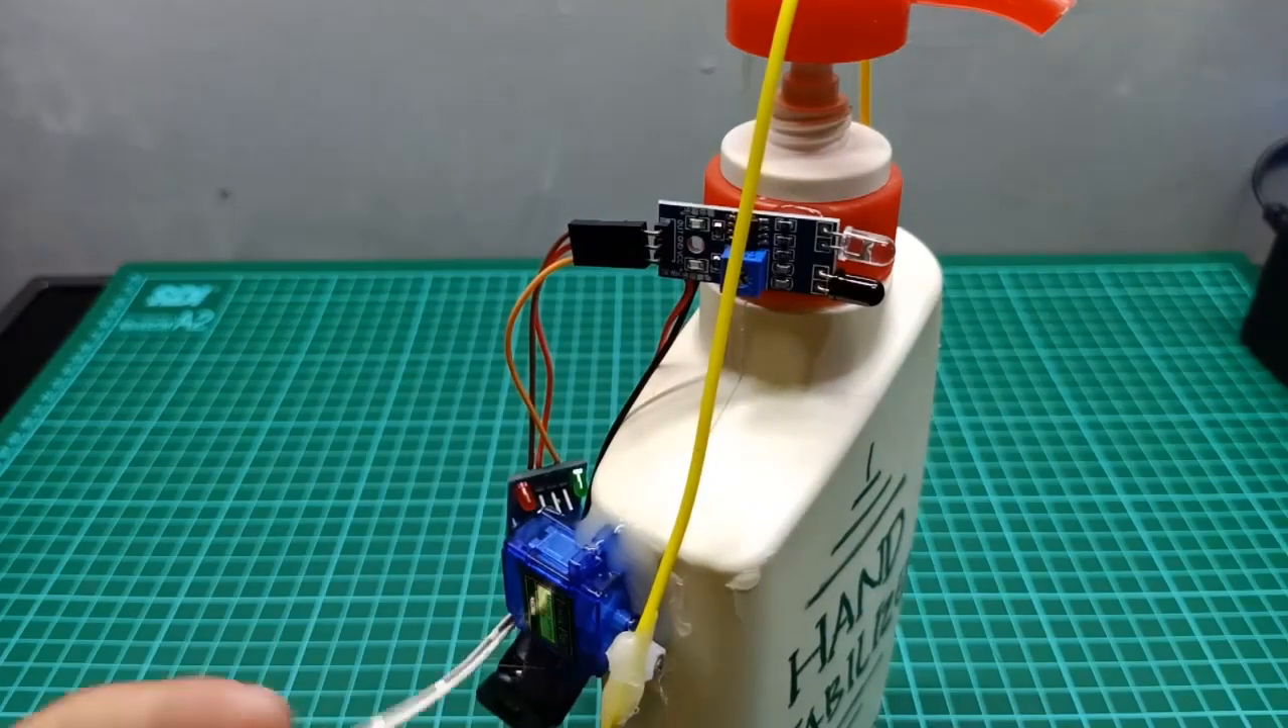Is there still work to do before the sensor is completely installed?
No.